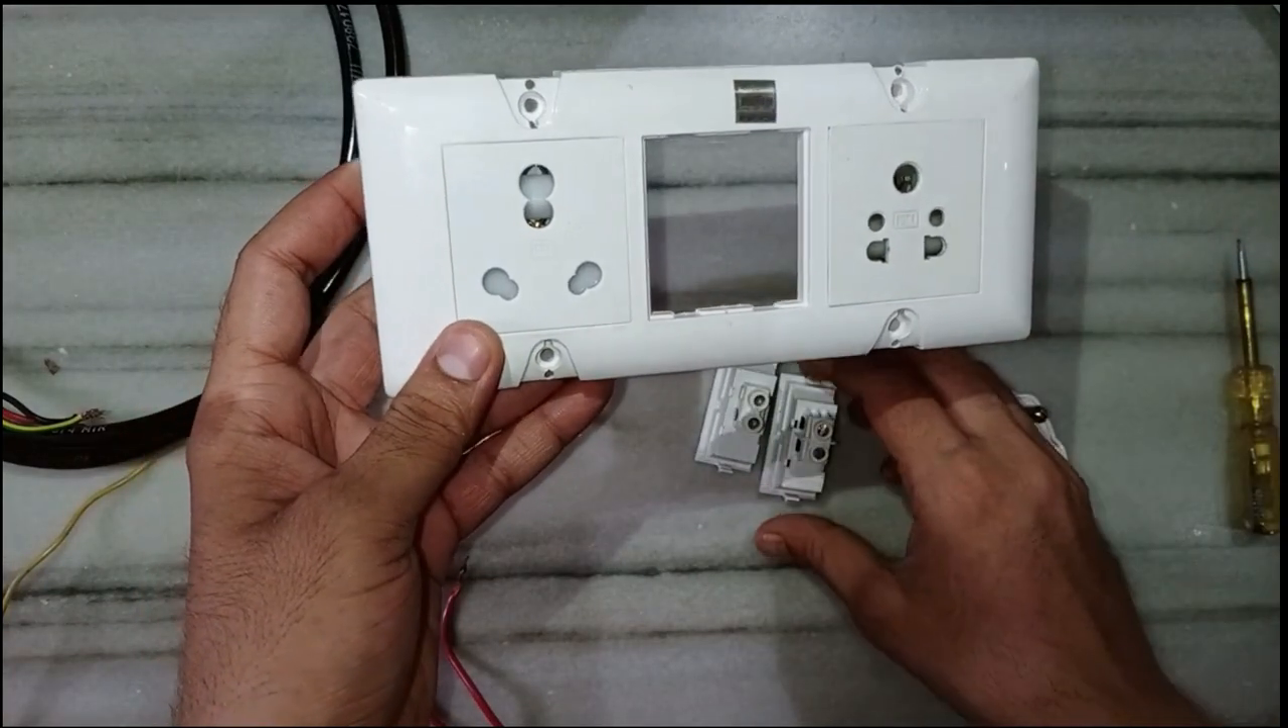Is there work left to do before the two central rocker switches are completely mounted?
Yes.